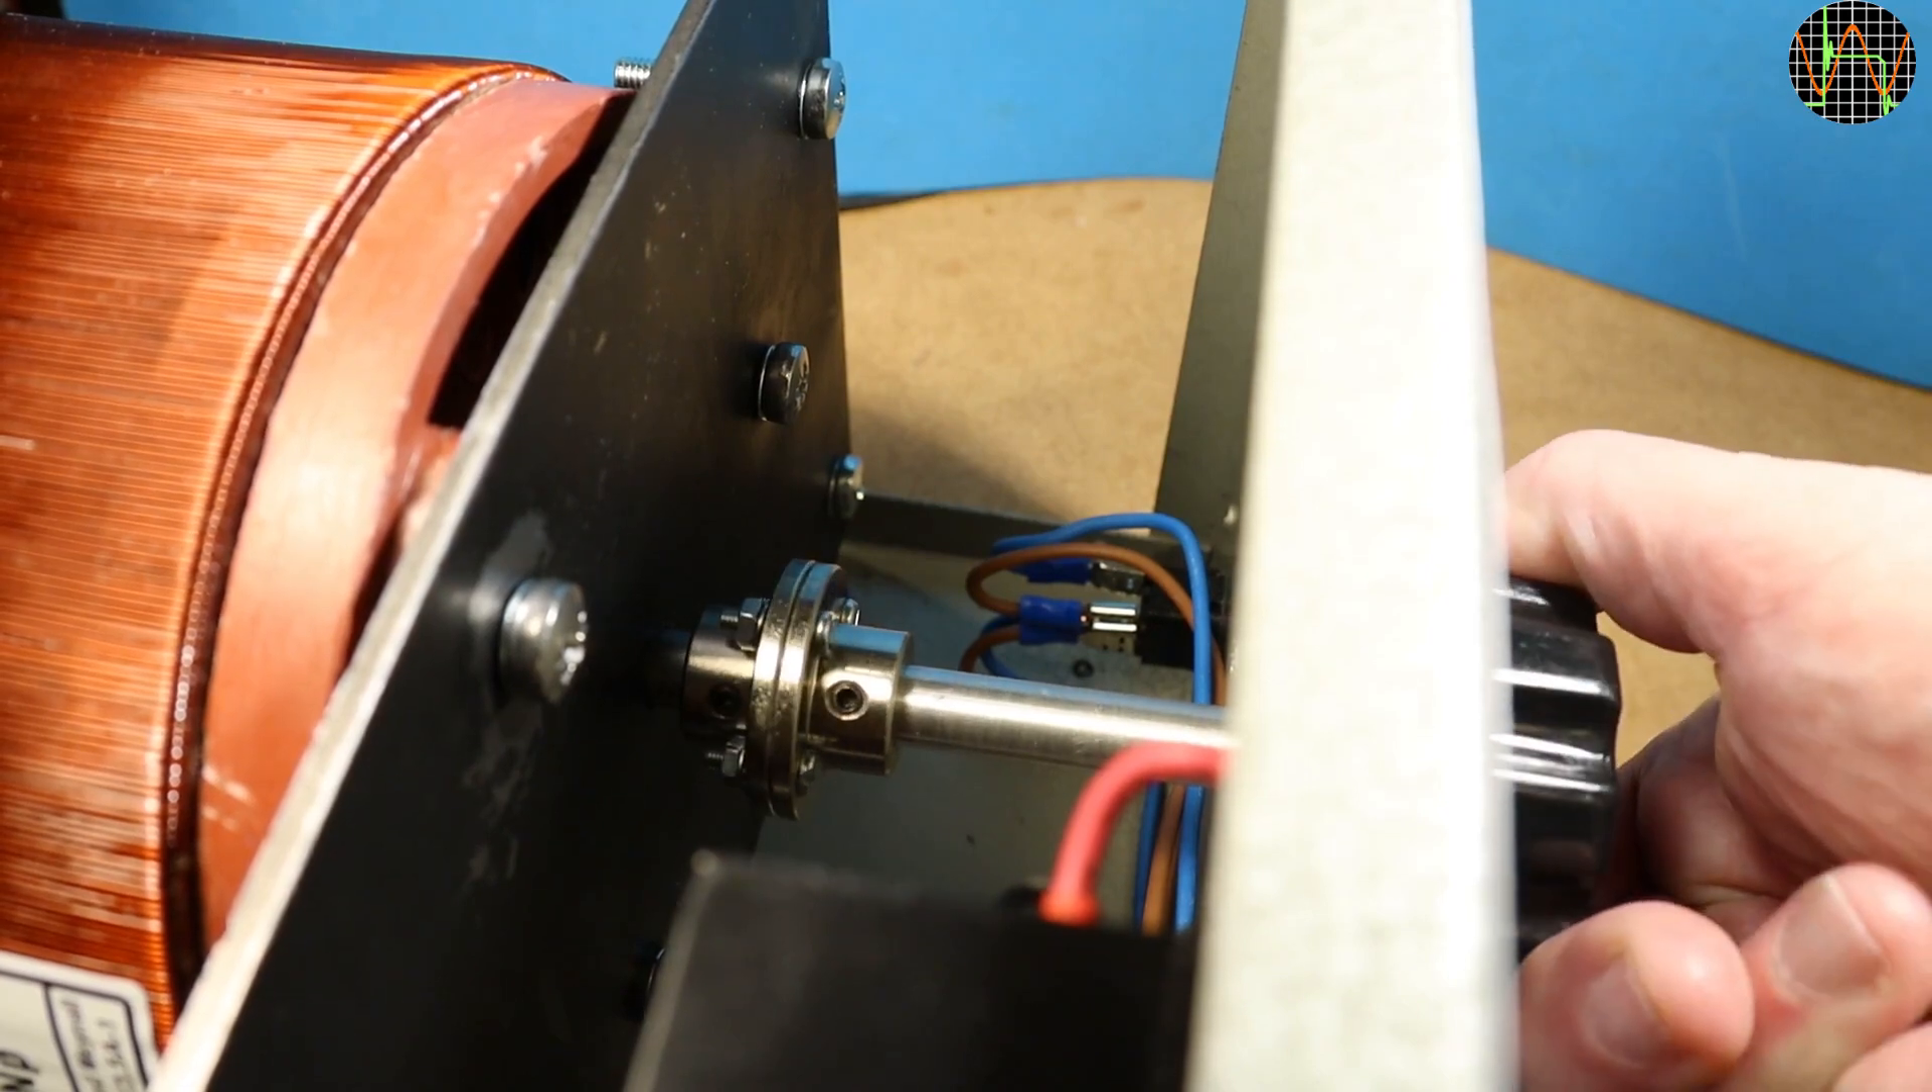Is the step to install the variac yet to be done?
No.